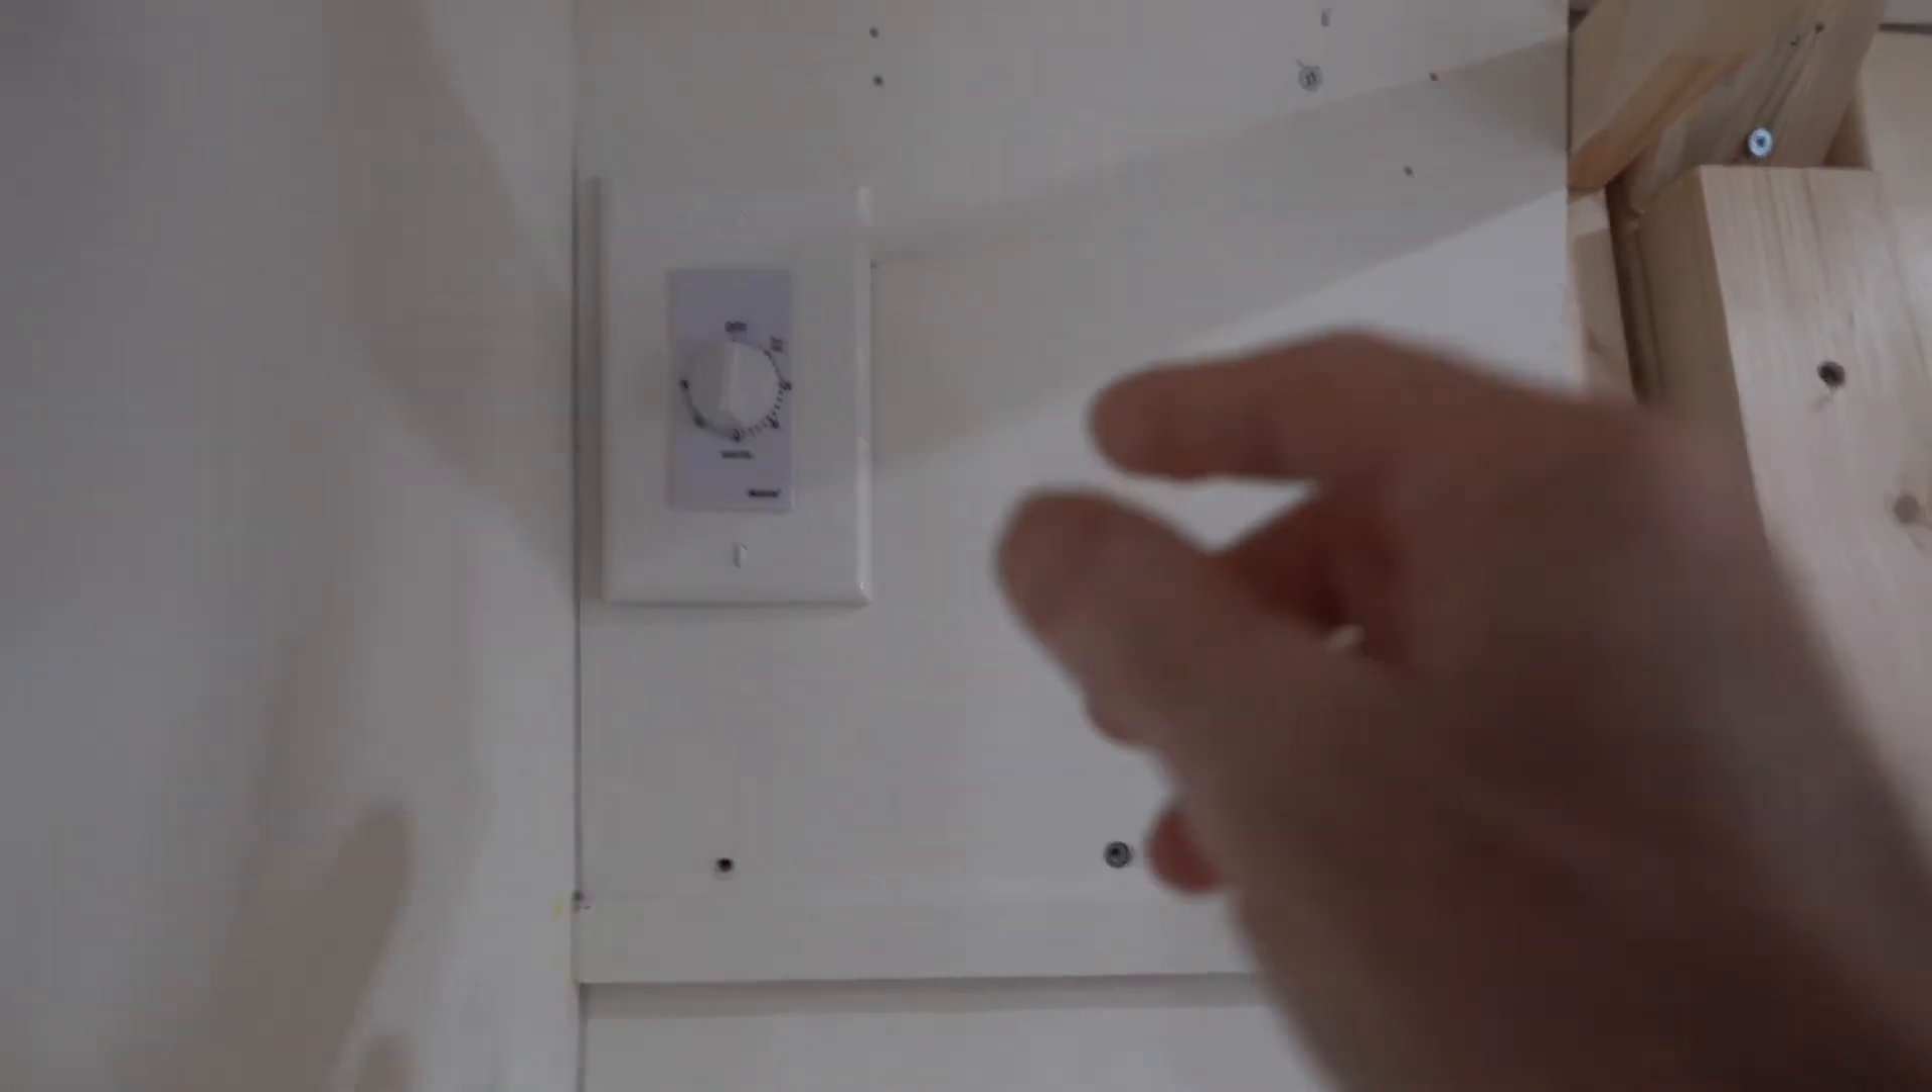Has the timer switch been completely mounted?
Yes.